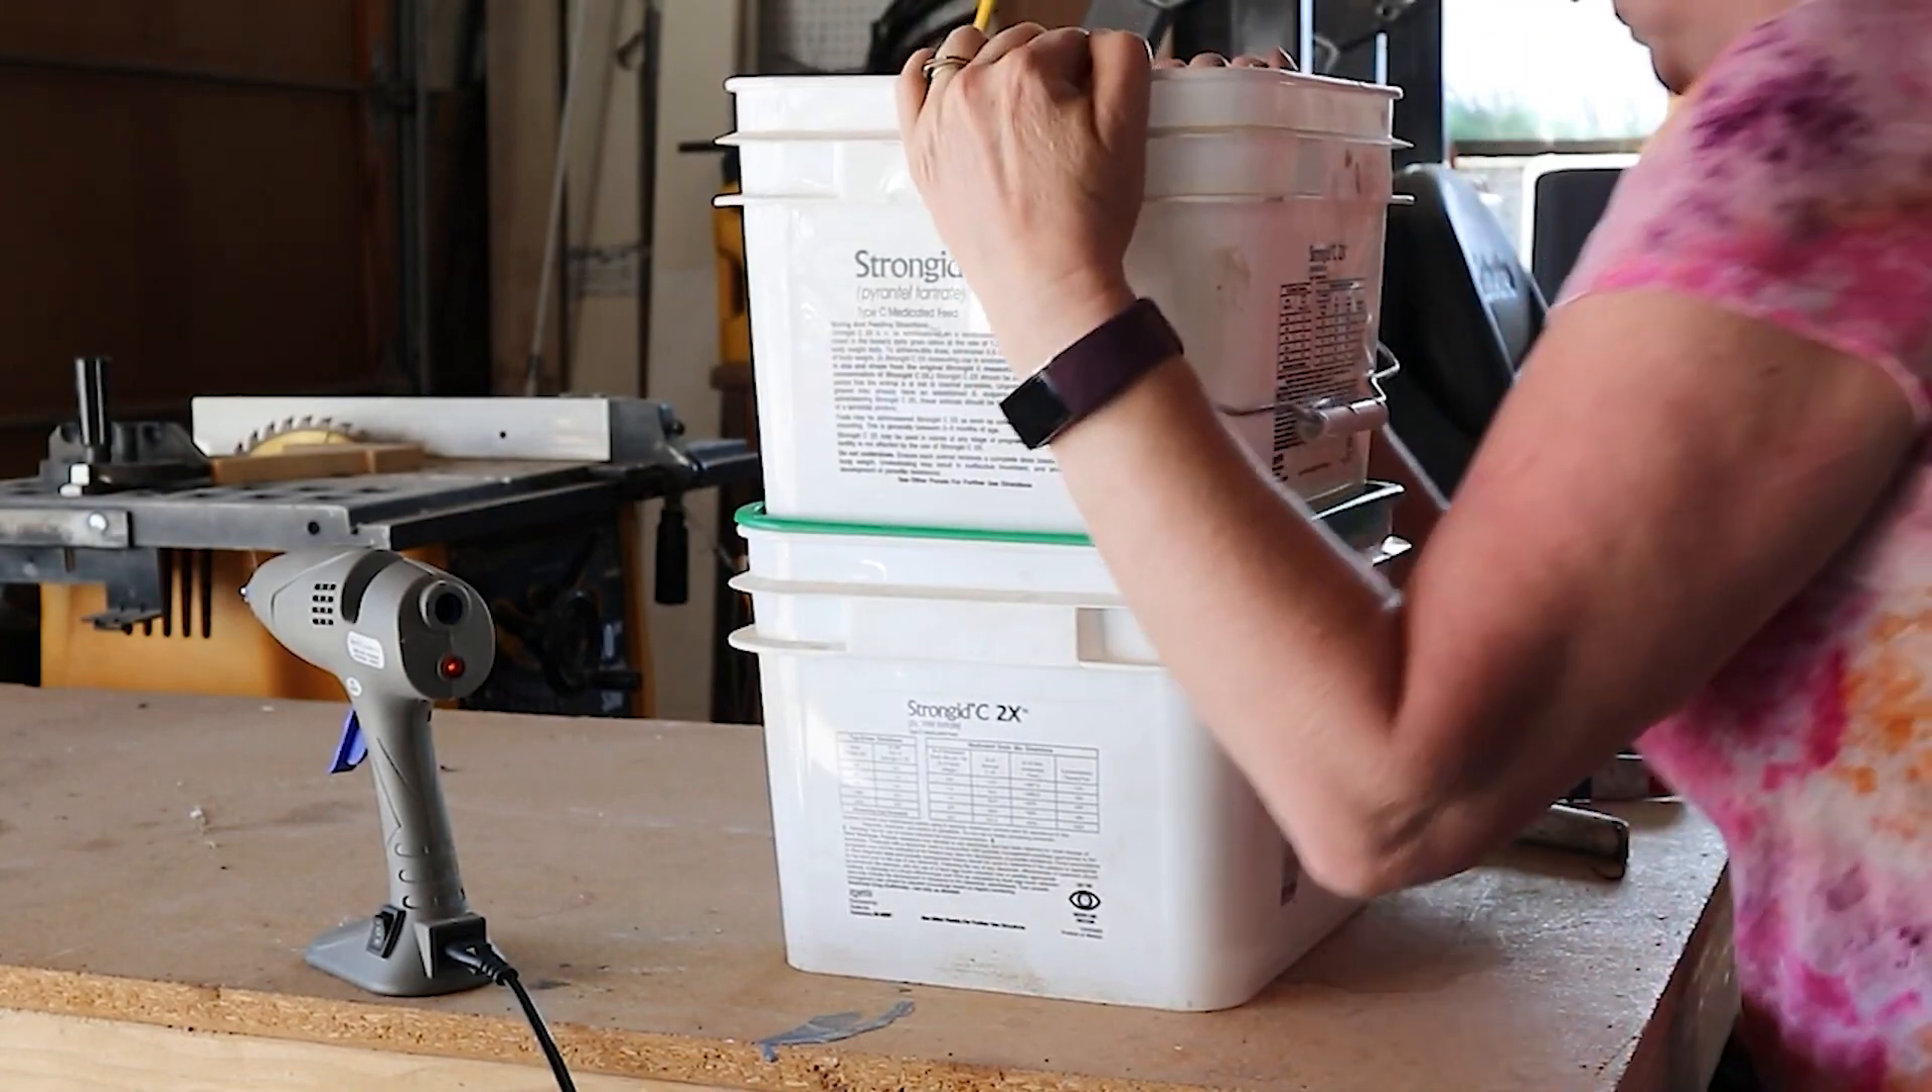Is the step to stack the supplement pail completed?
Yes.